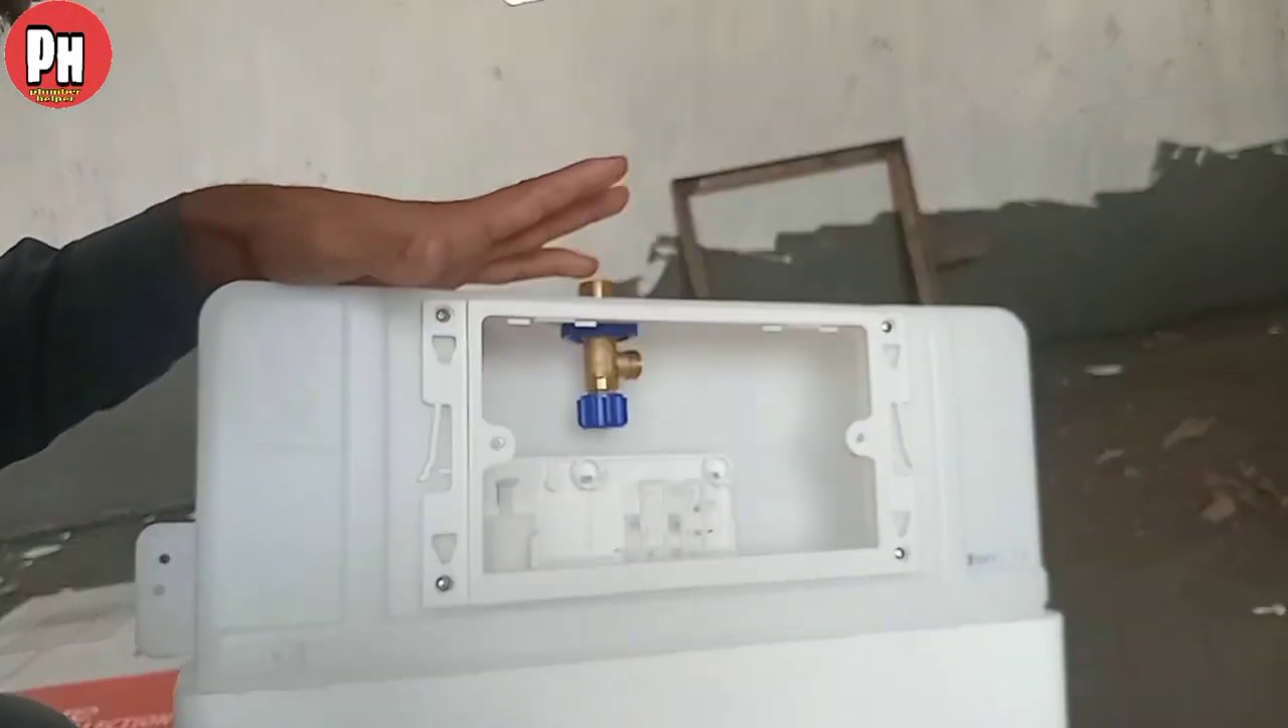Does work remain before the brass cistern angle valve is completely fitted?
No.